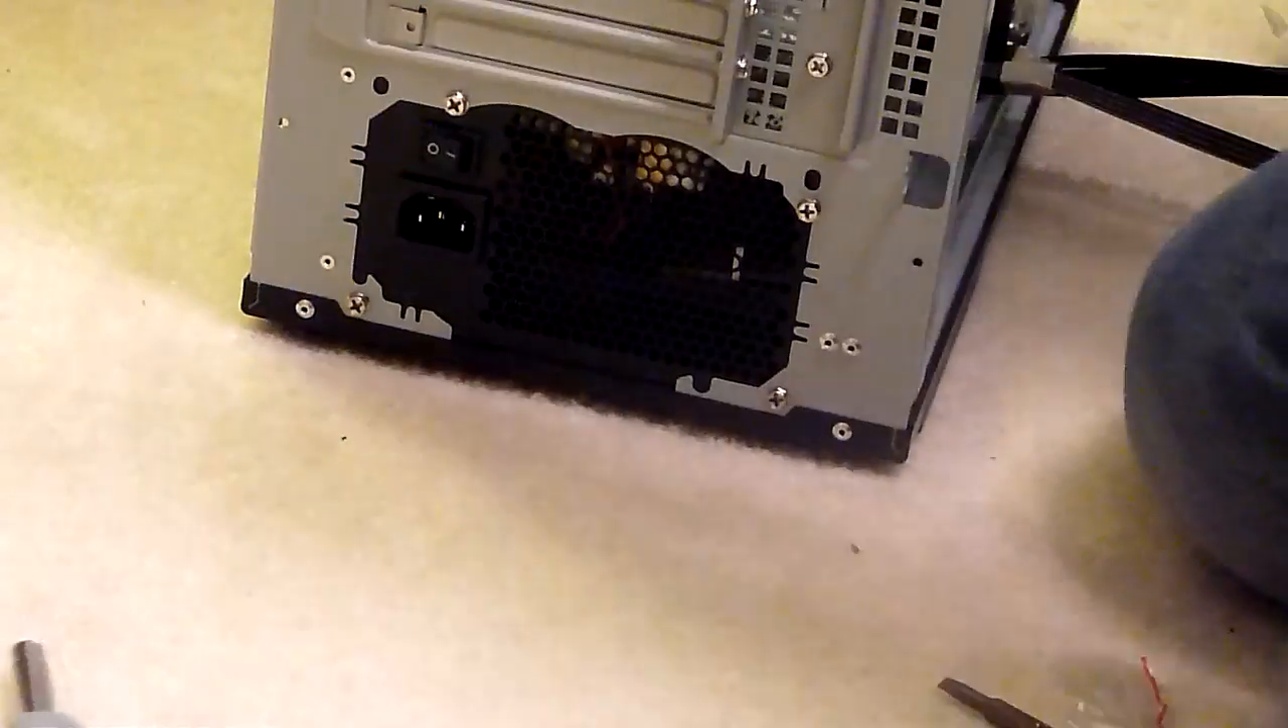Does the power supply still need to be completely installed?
No.